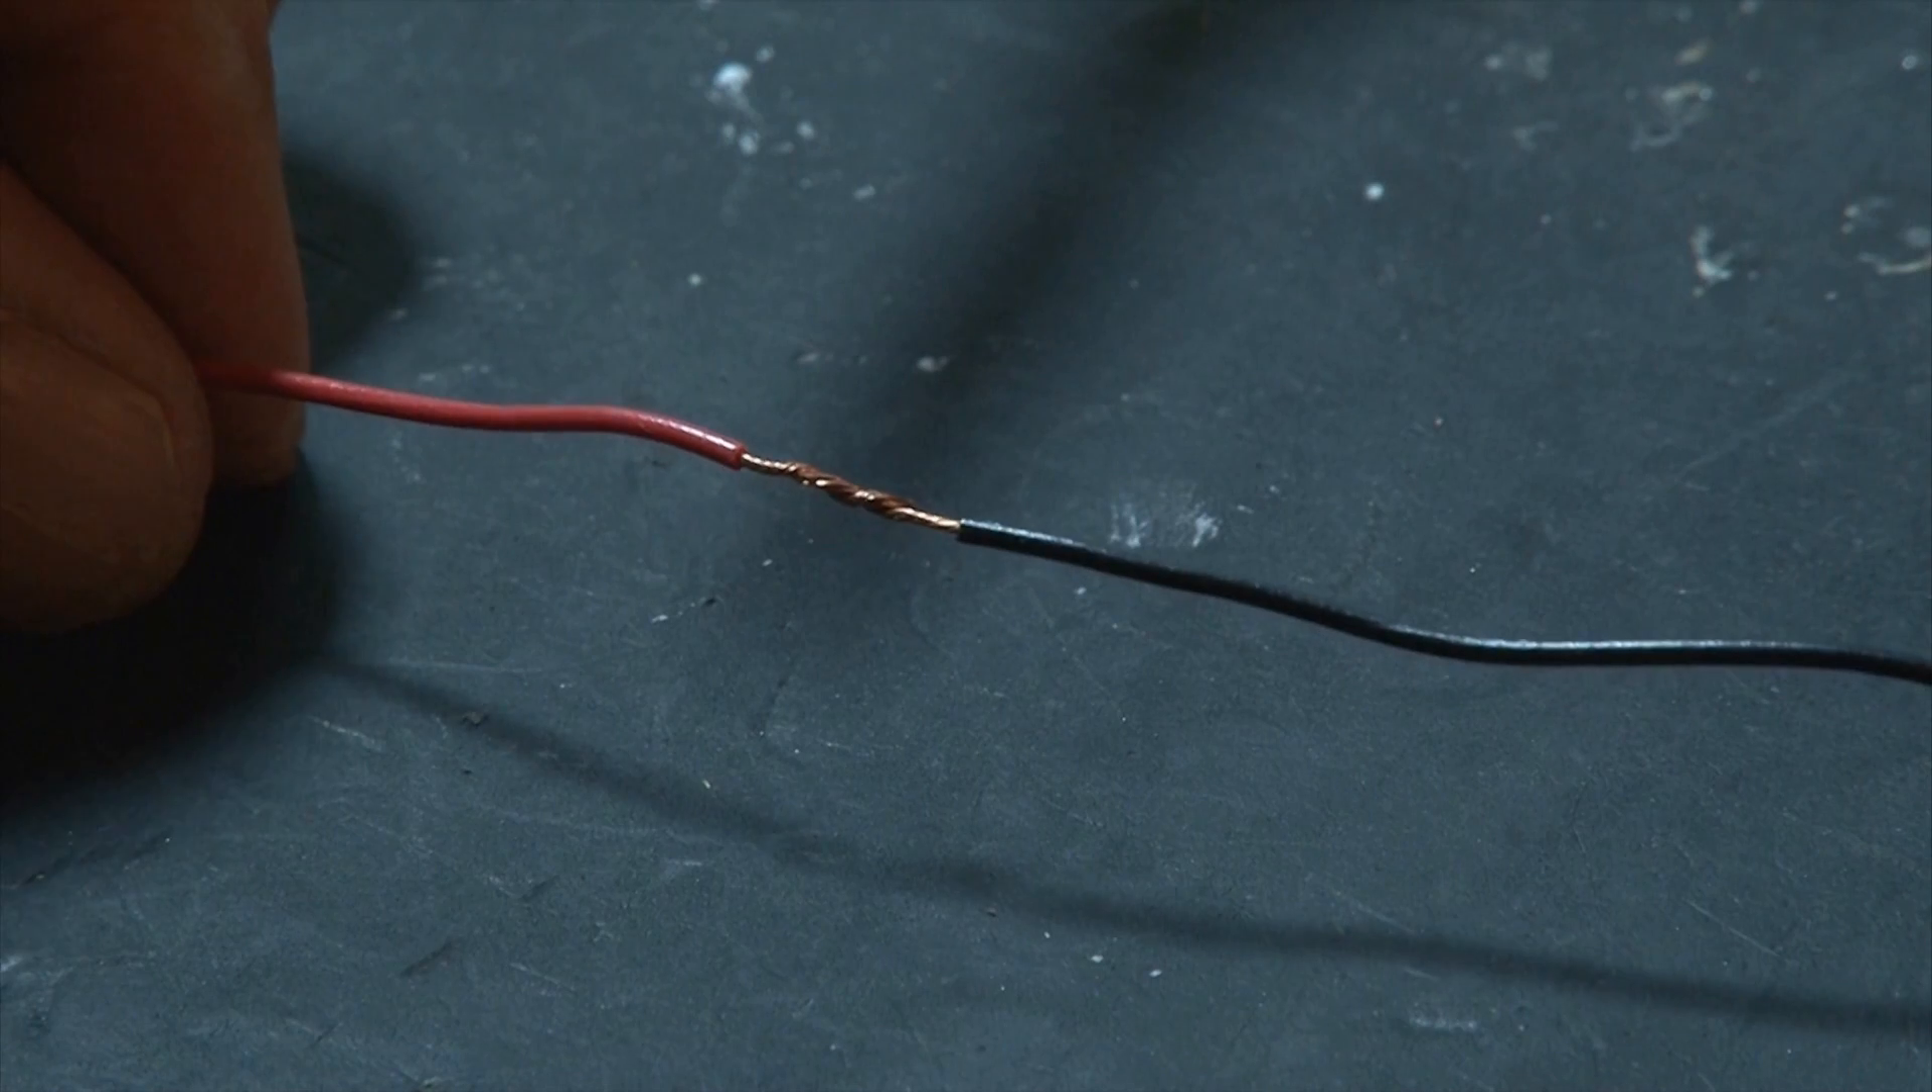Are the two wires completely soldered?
No.